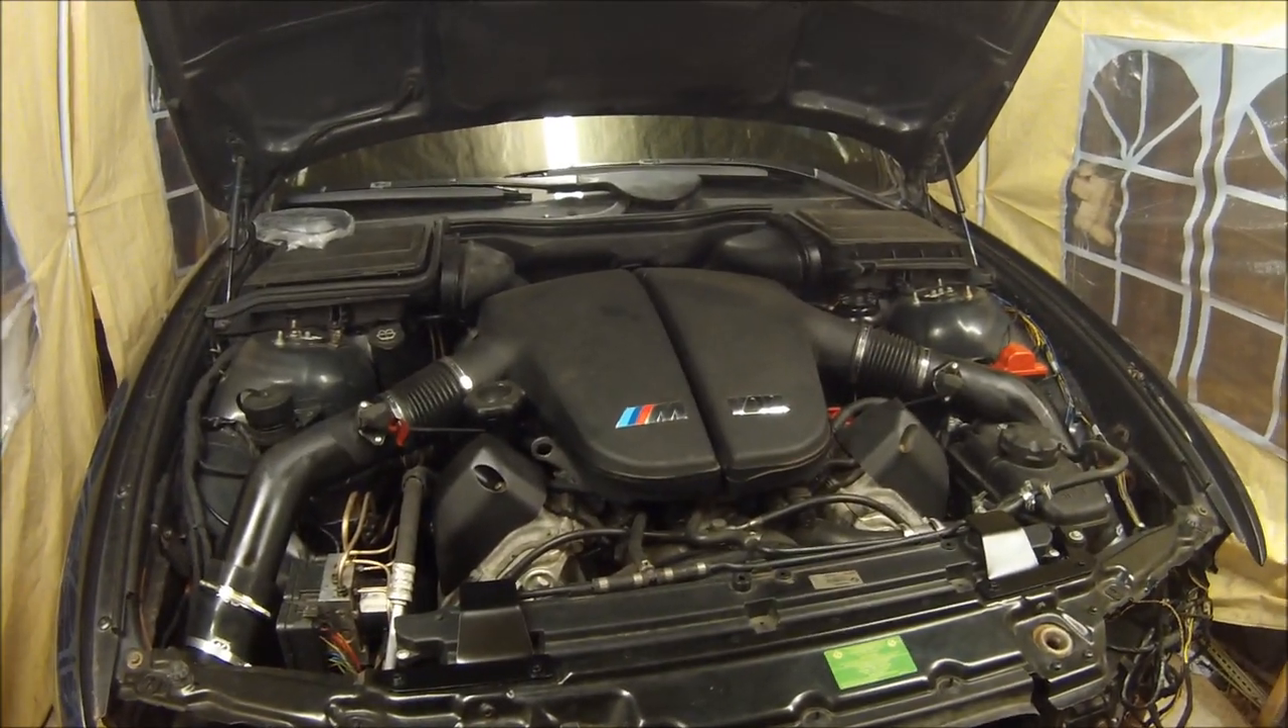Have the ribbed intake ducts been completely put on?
Yes.